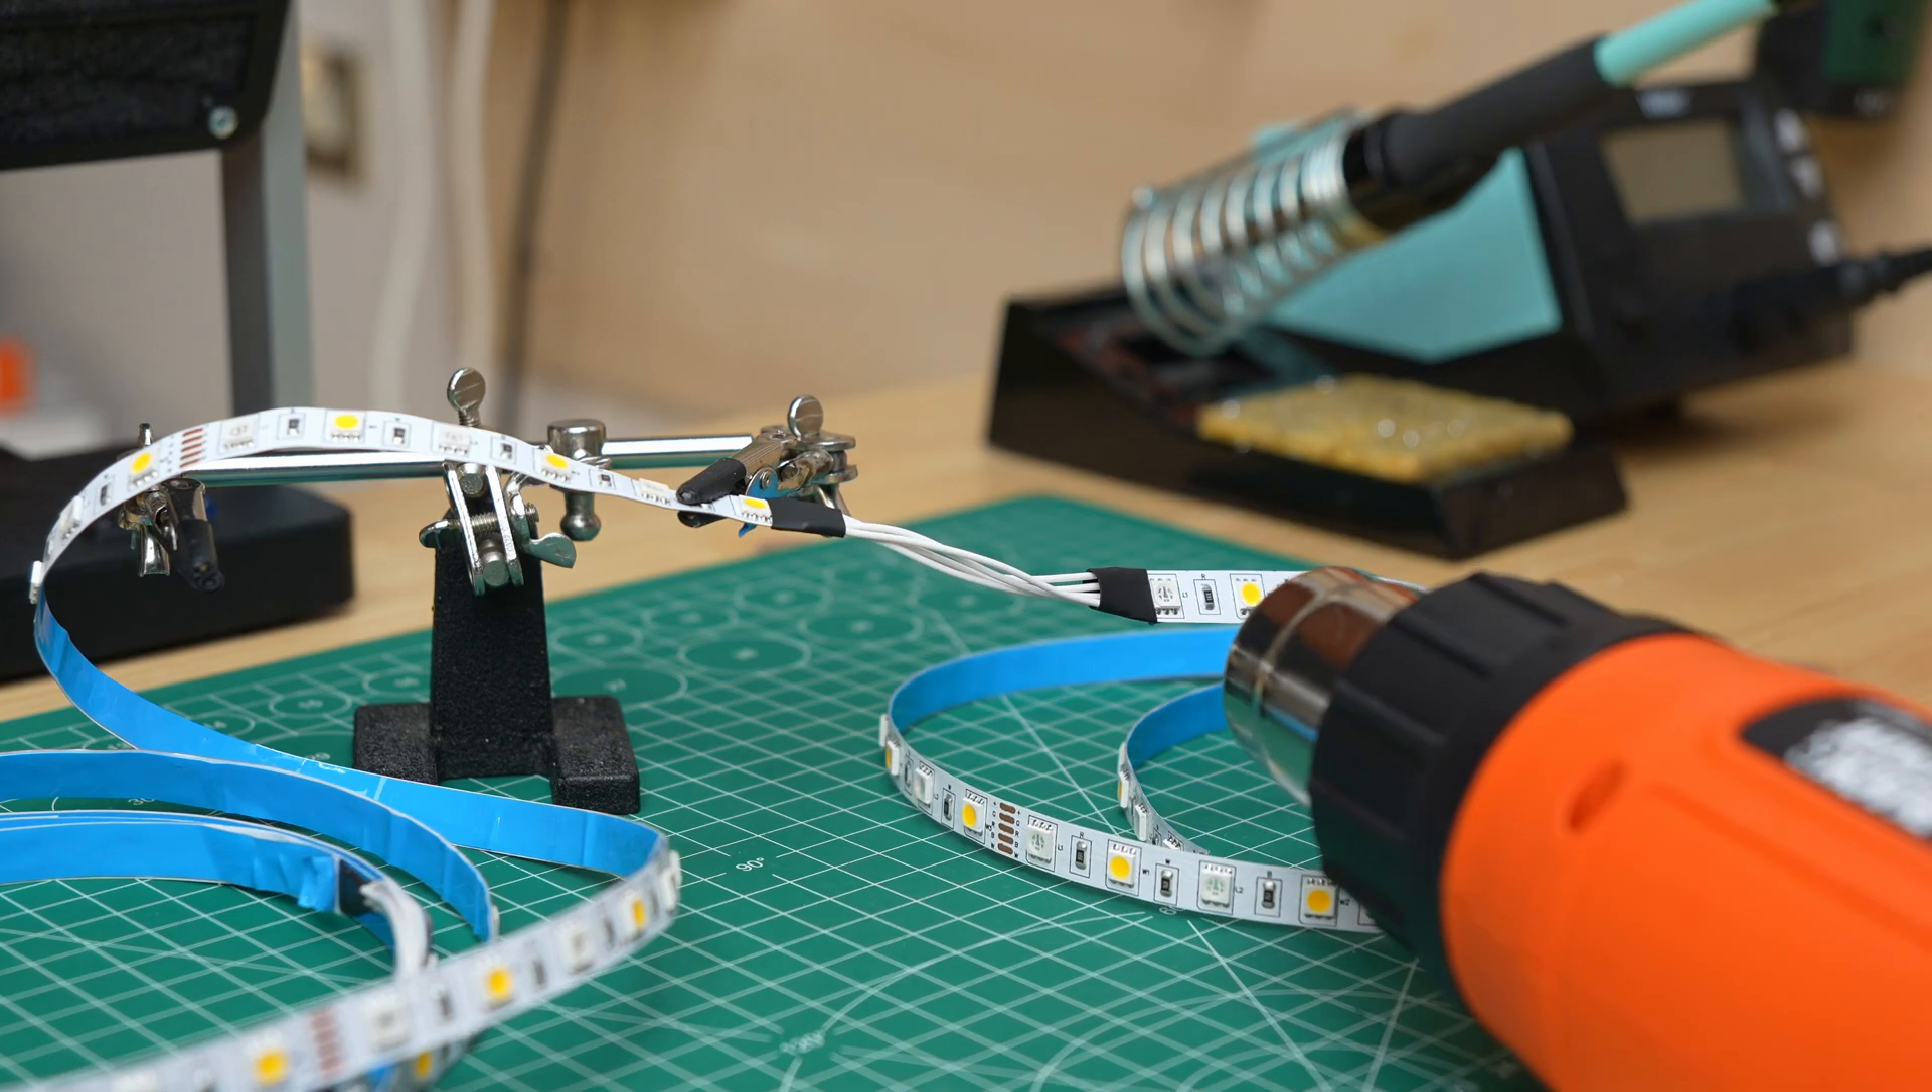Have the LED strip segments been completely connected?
Yes.